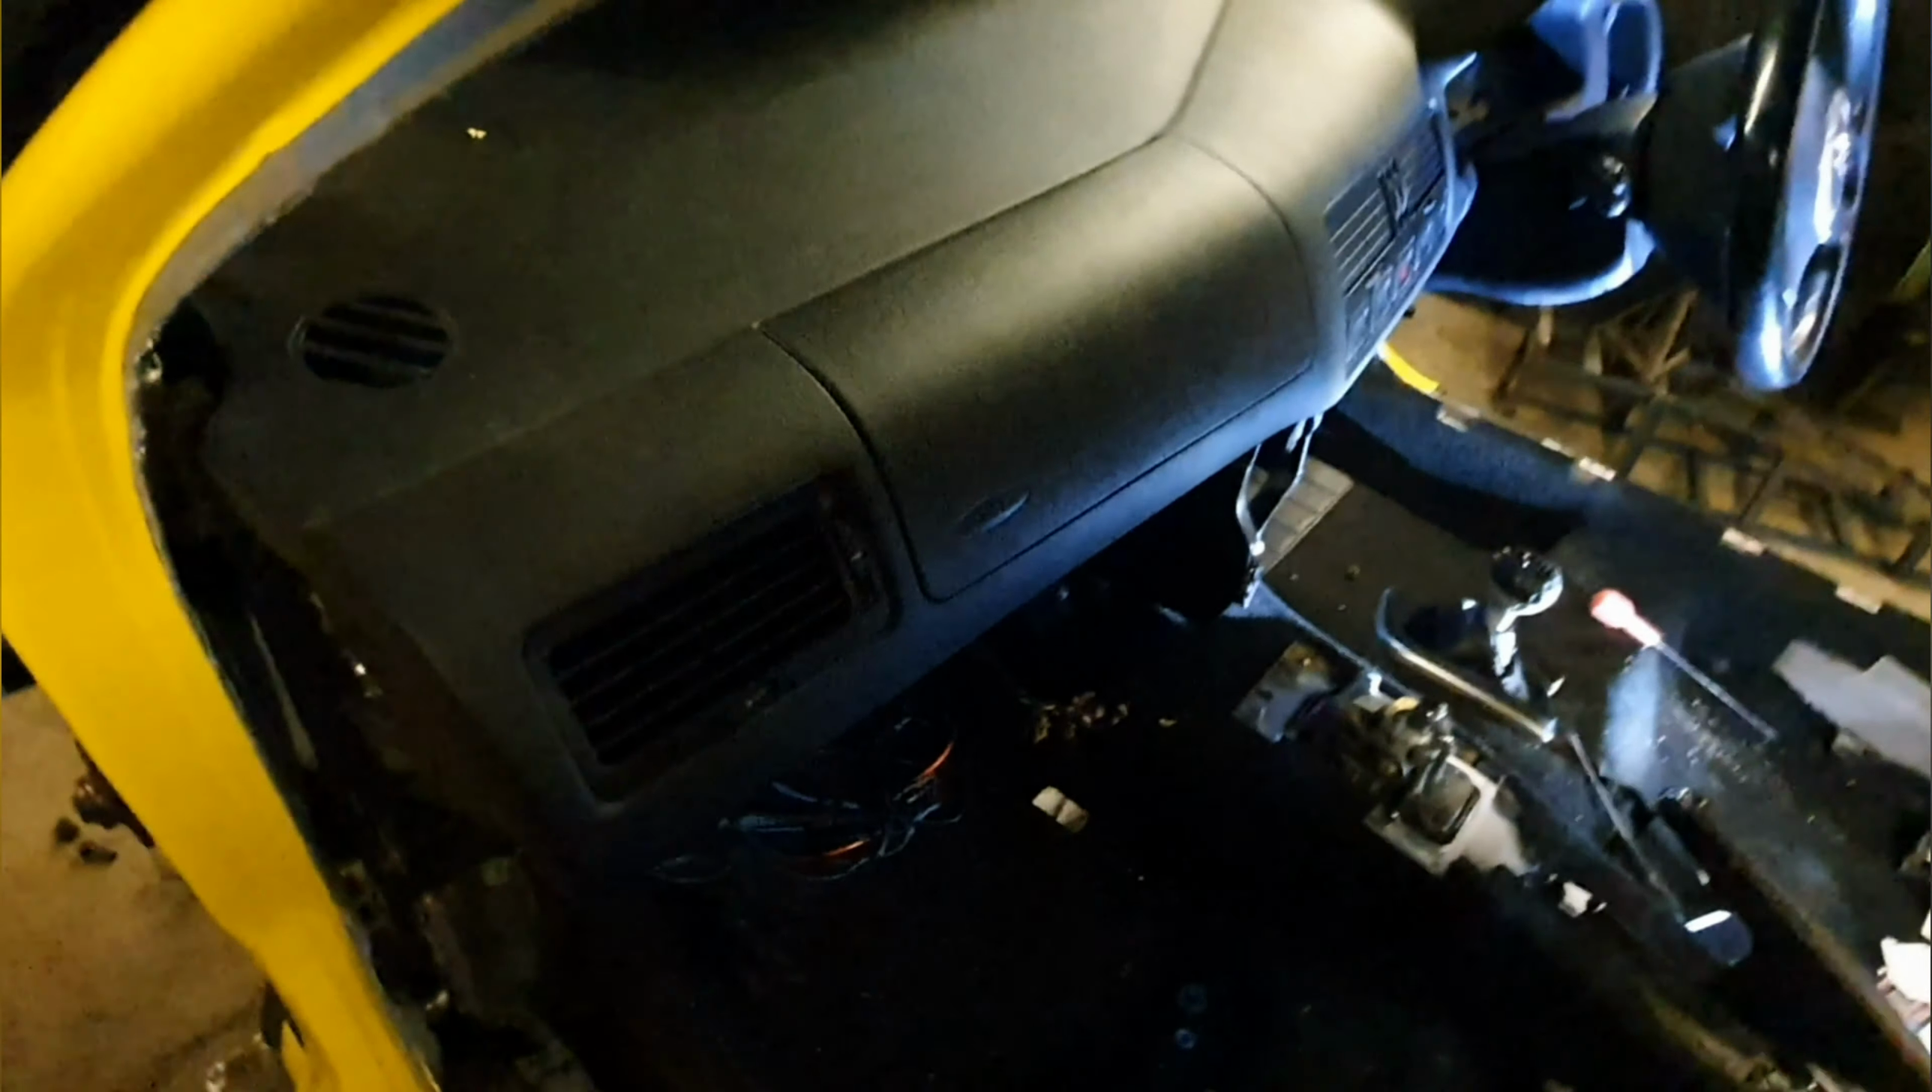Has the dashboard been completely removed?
No.